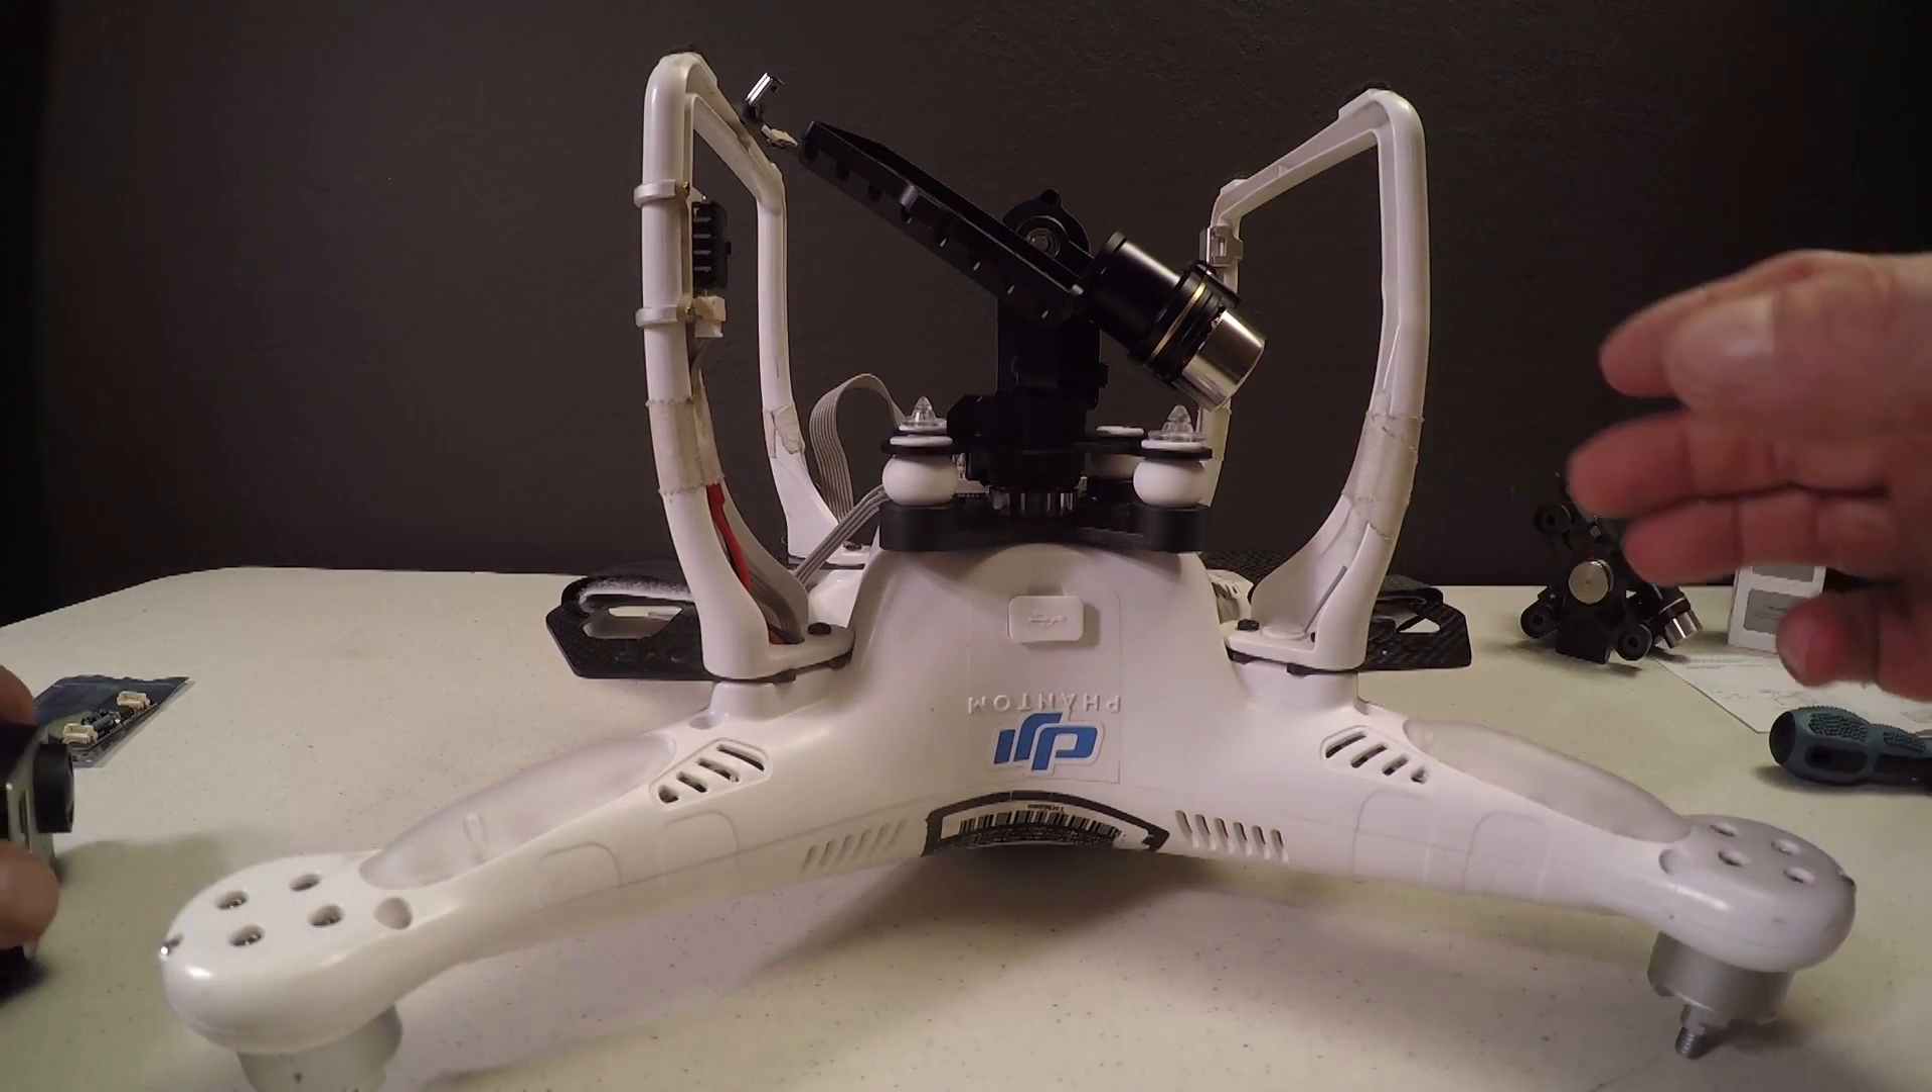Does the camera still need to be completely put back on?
Yes.